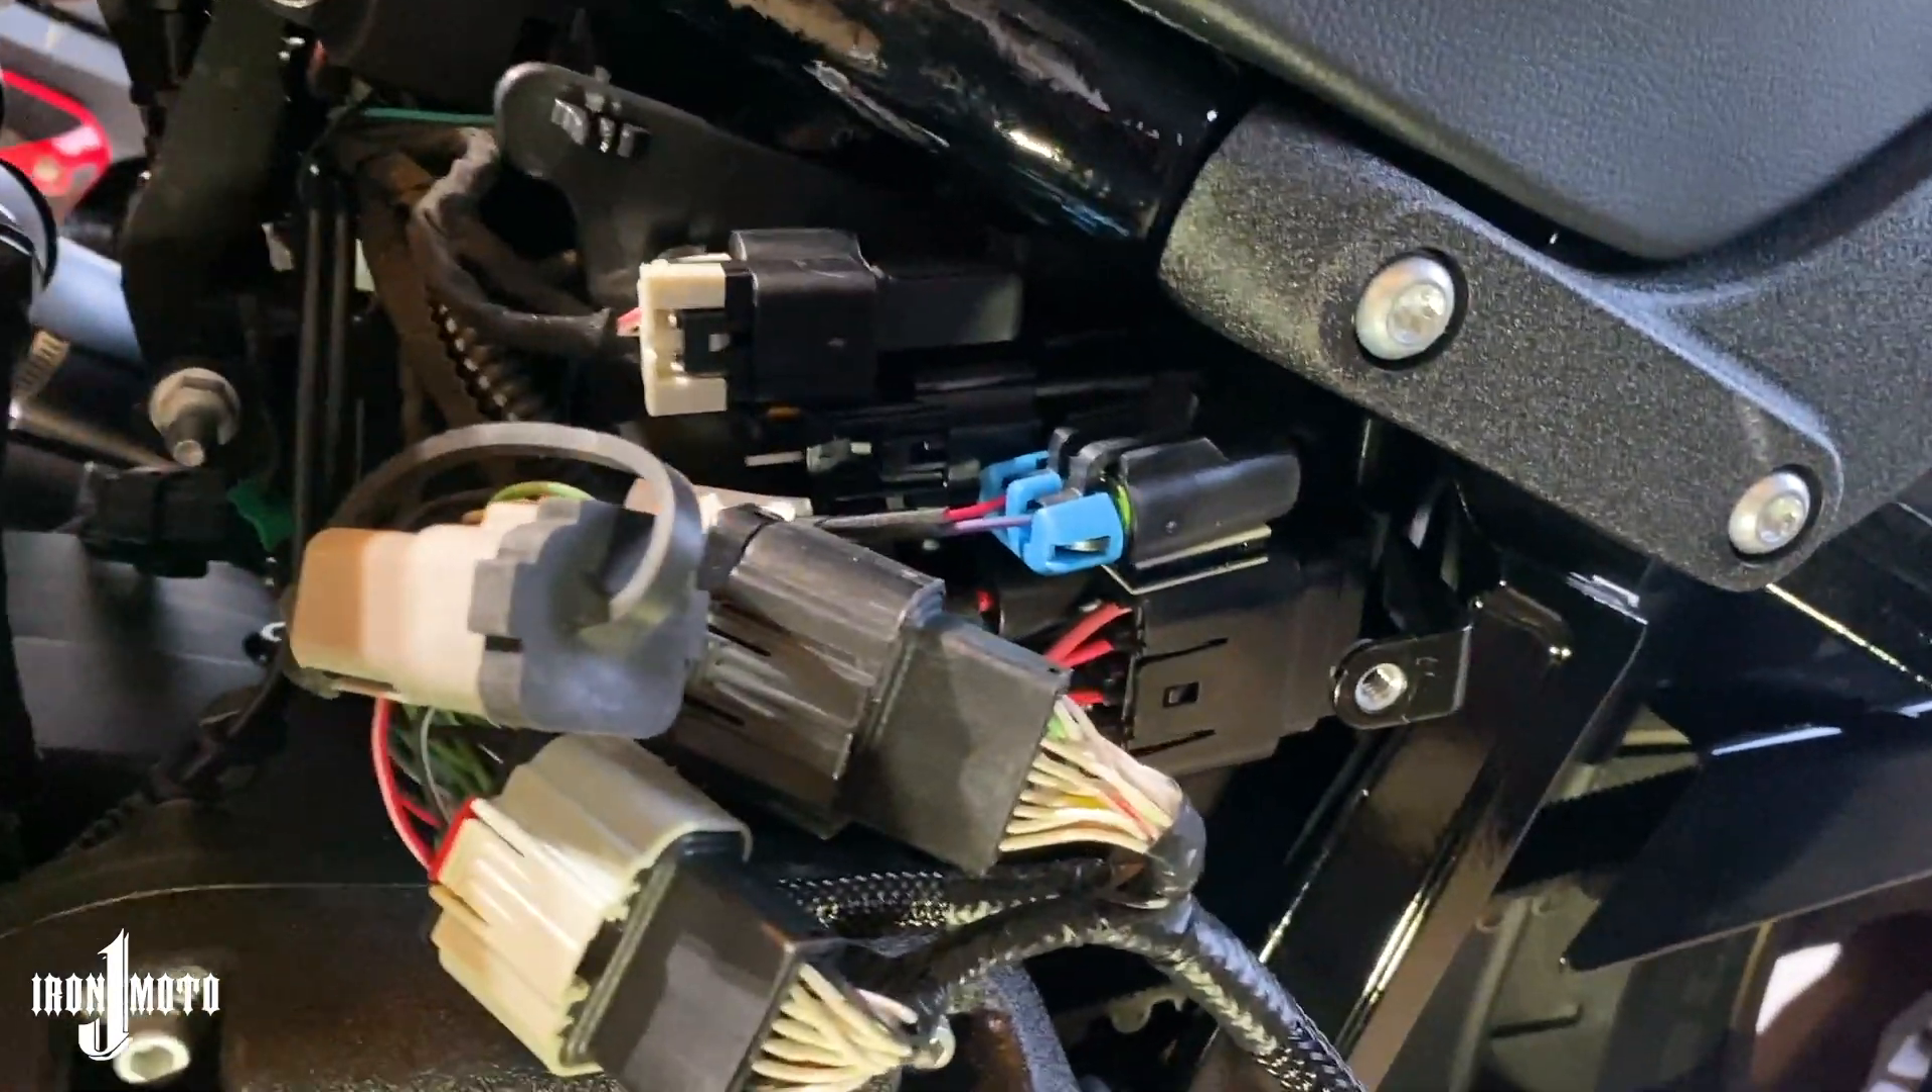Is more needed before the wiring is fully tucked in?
Yes.